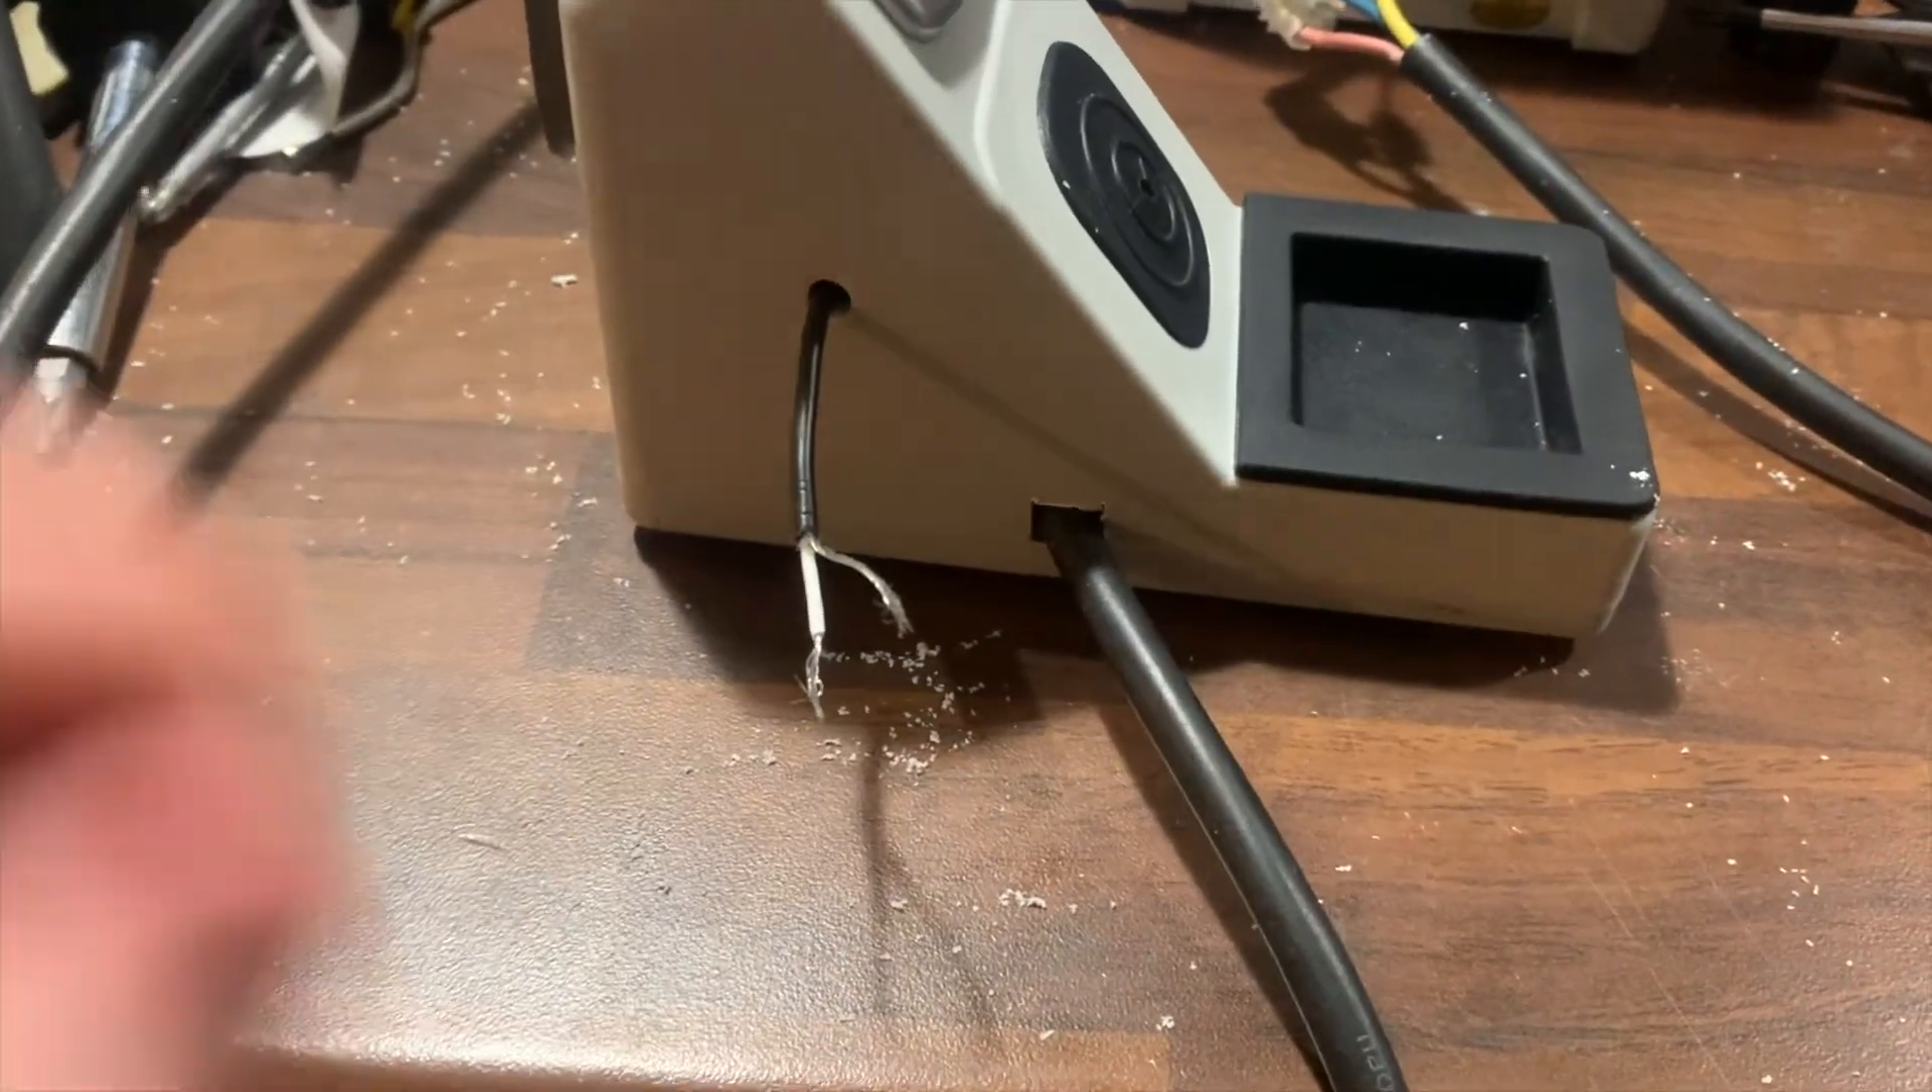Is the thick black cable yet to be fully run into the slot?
No.